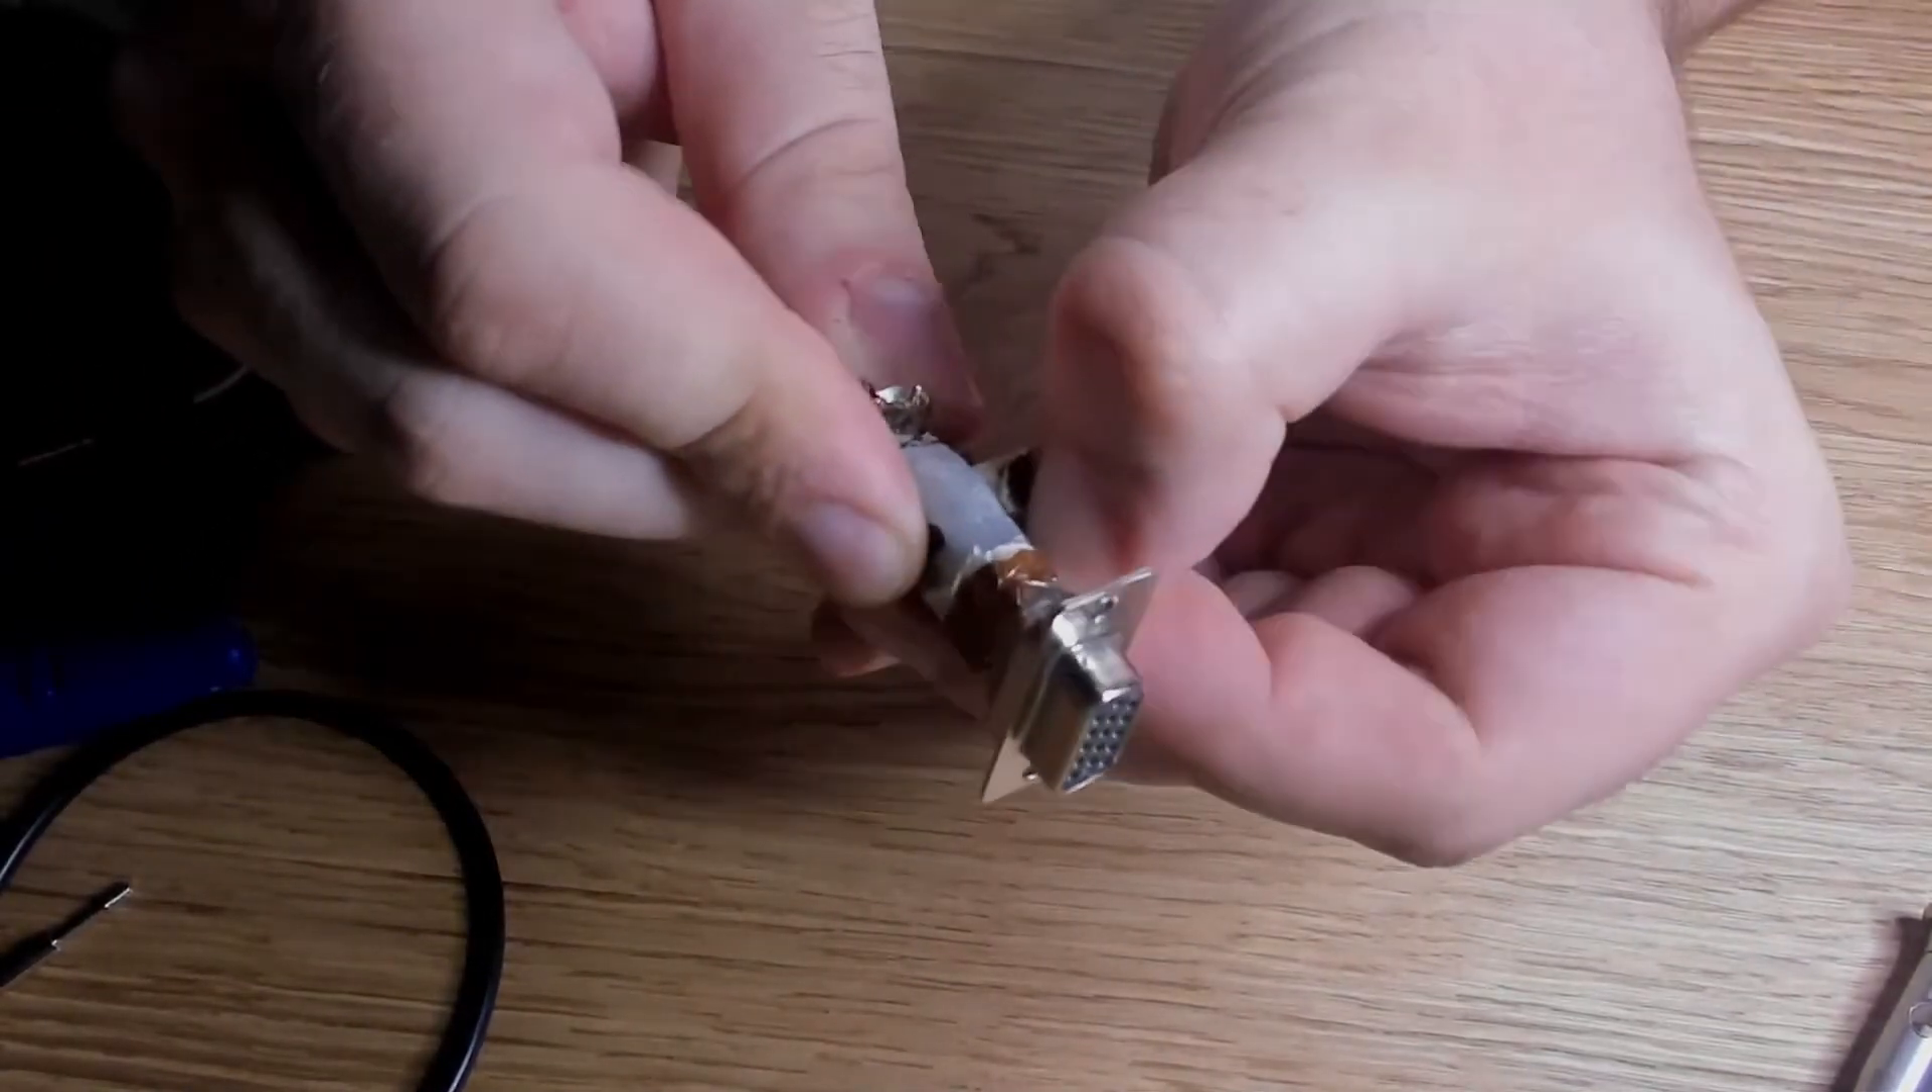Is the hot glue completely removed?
No.